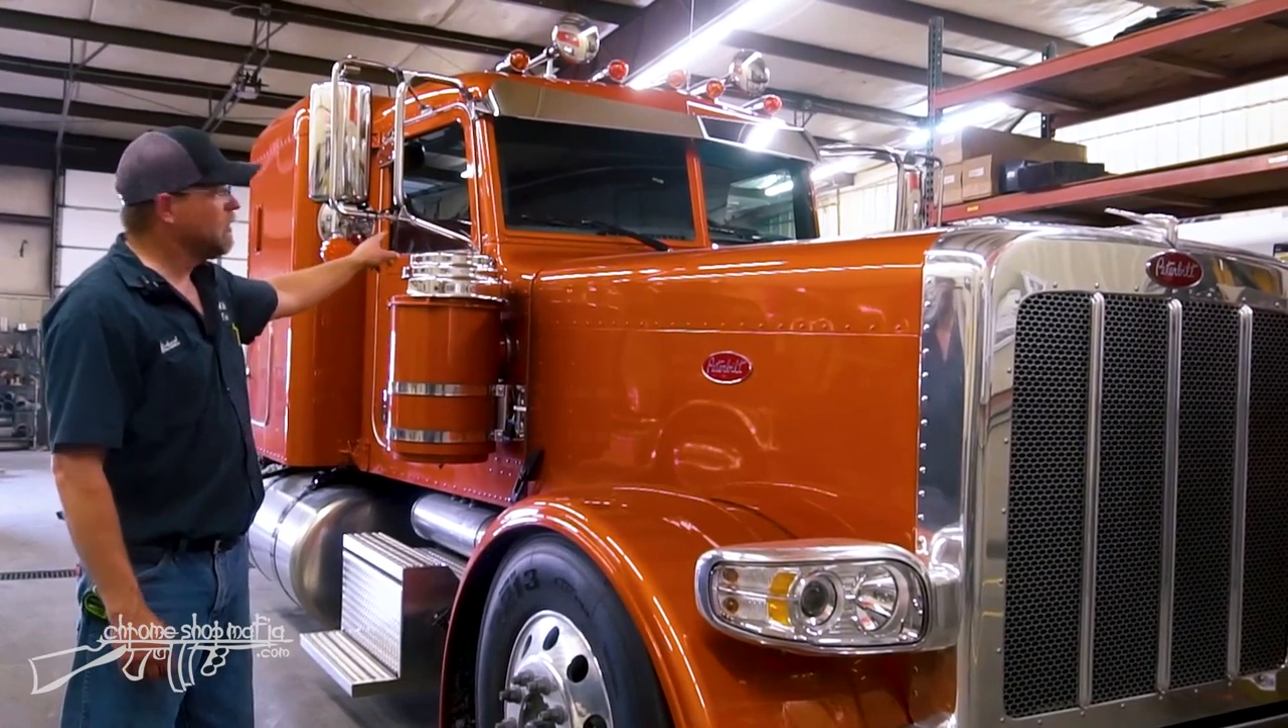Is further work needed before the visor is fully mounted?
No.